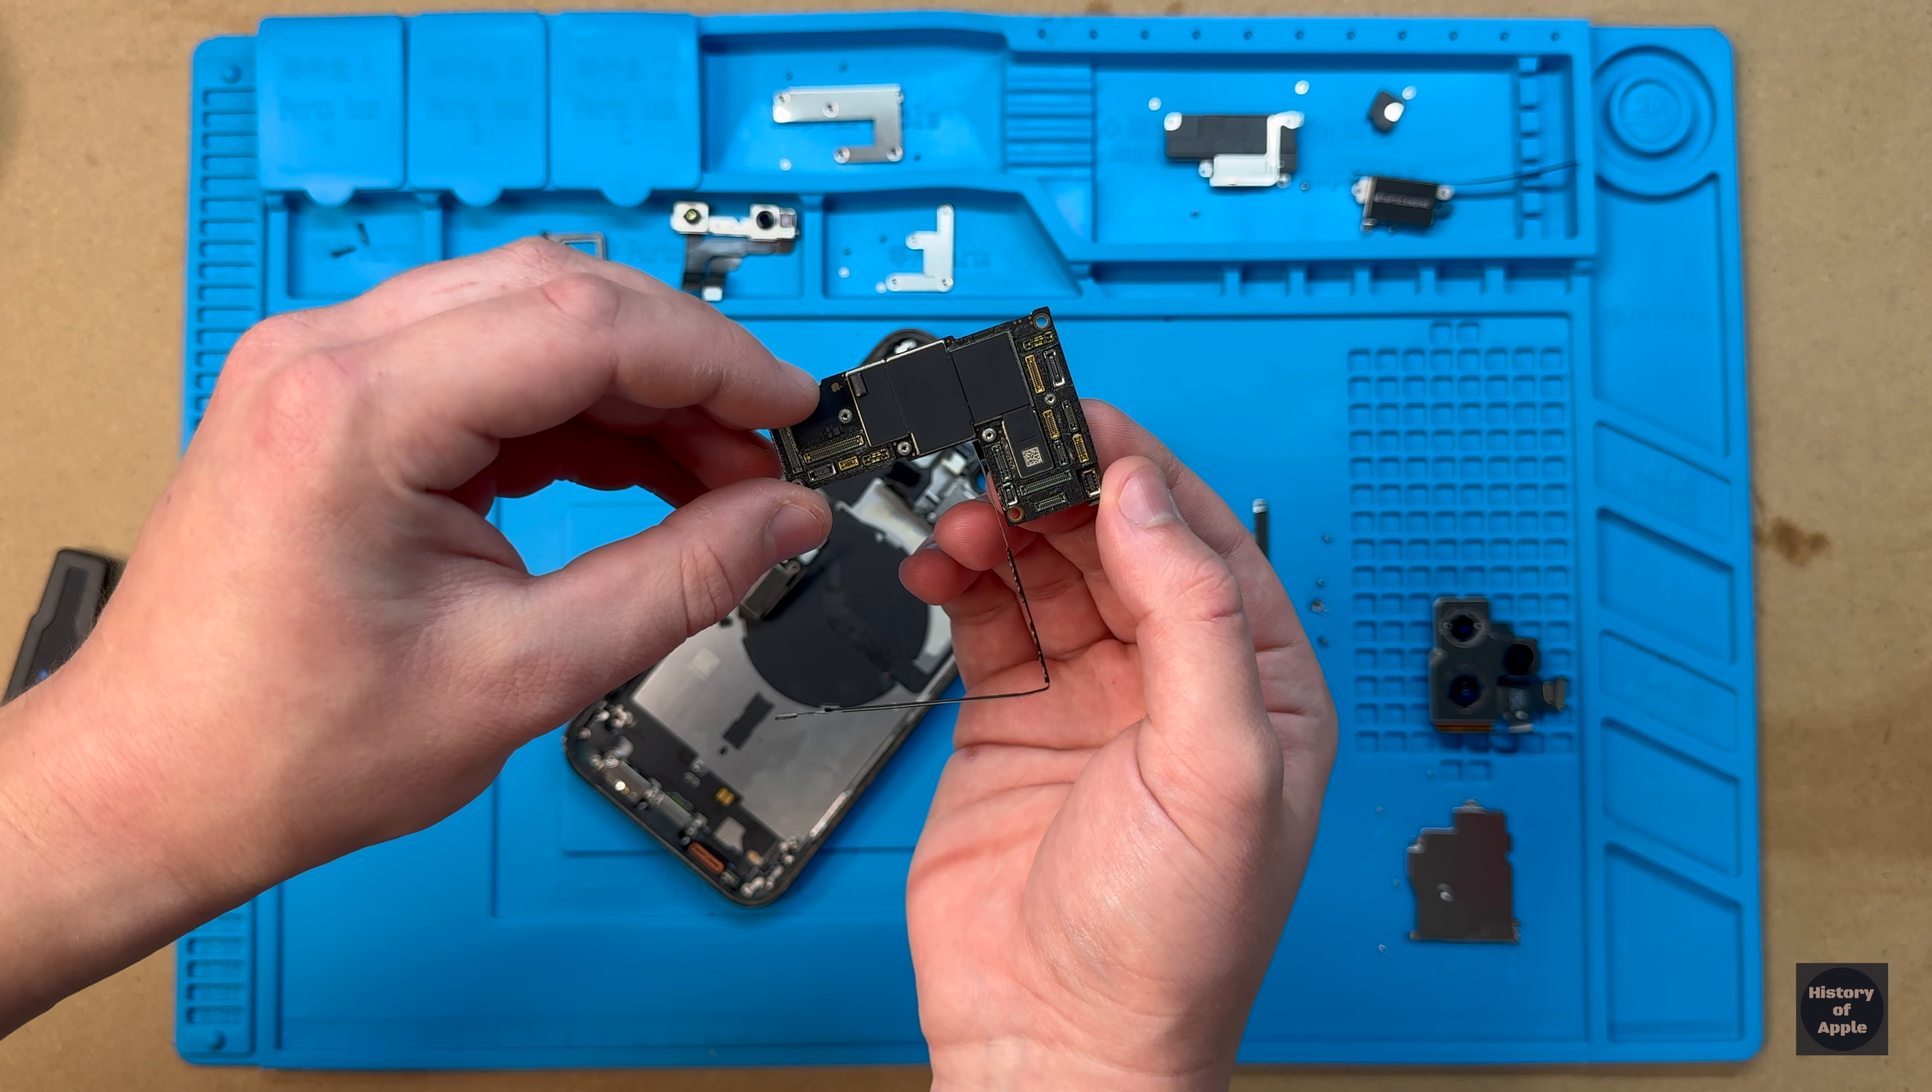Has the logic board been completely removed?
Yes.